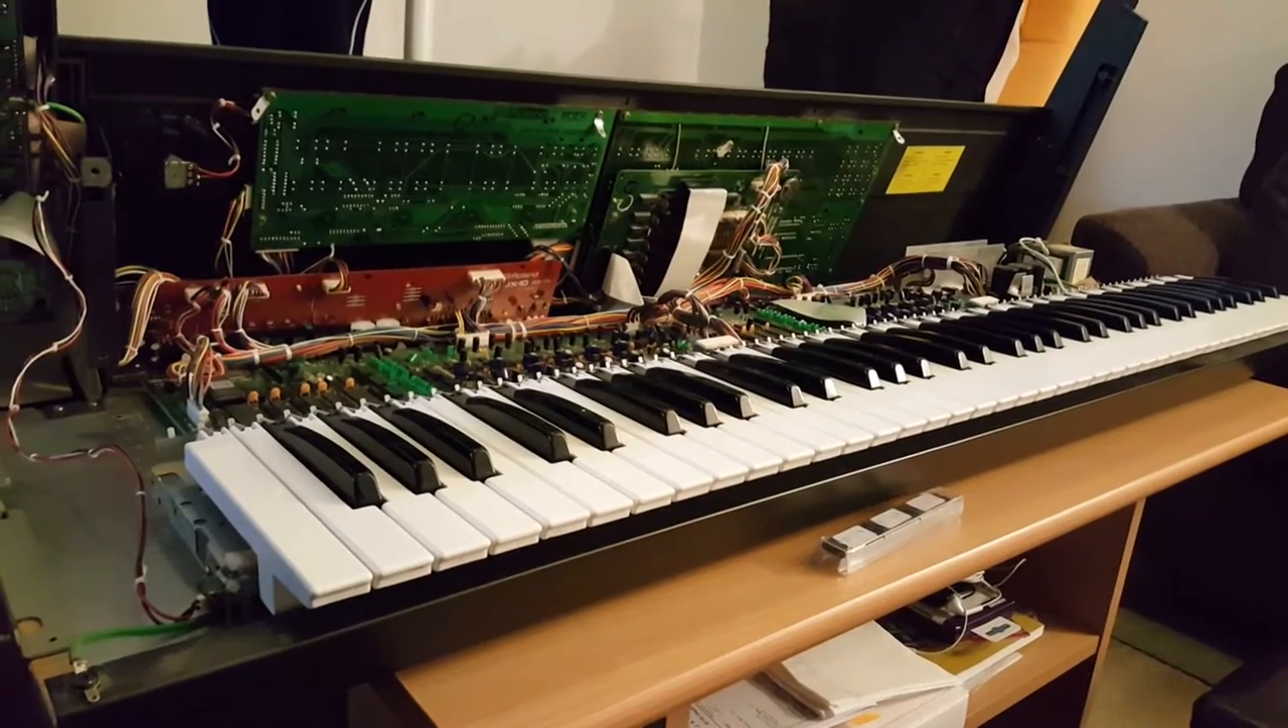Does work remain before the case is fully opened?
No.